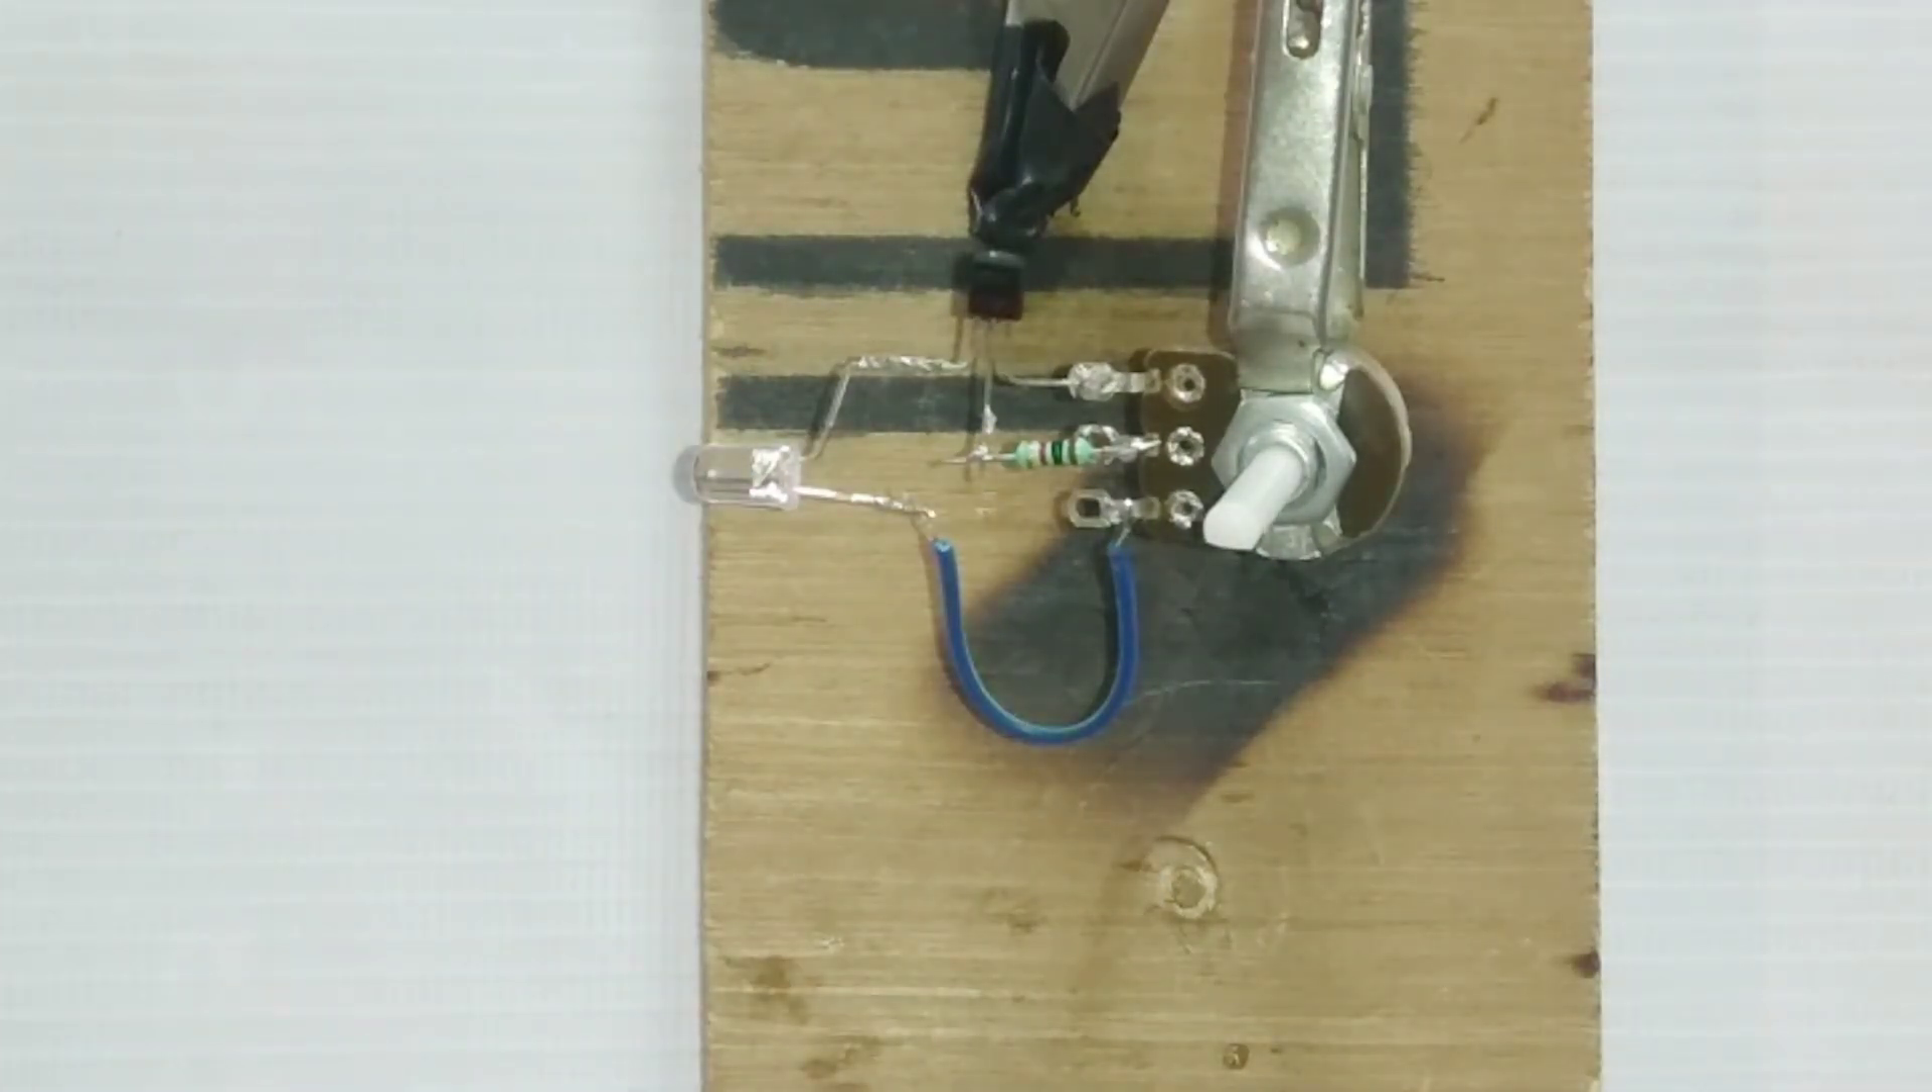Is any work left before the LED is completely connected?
No.